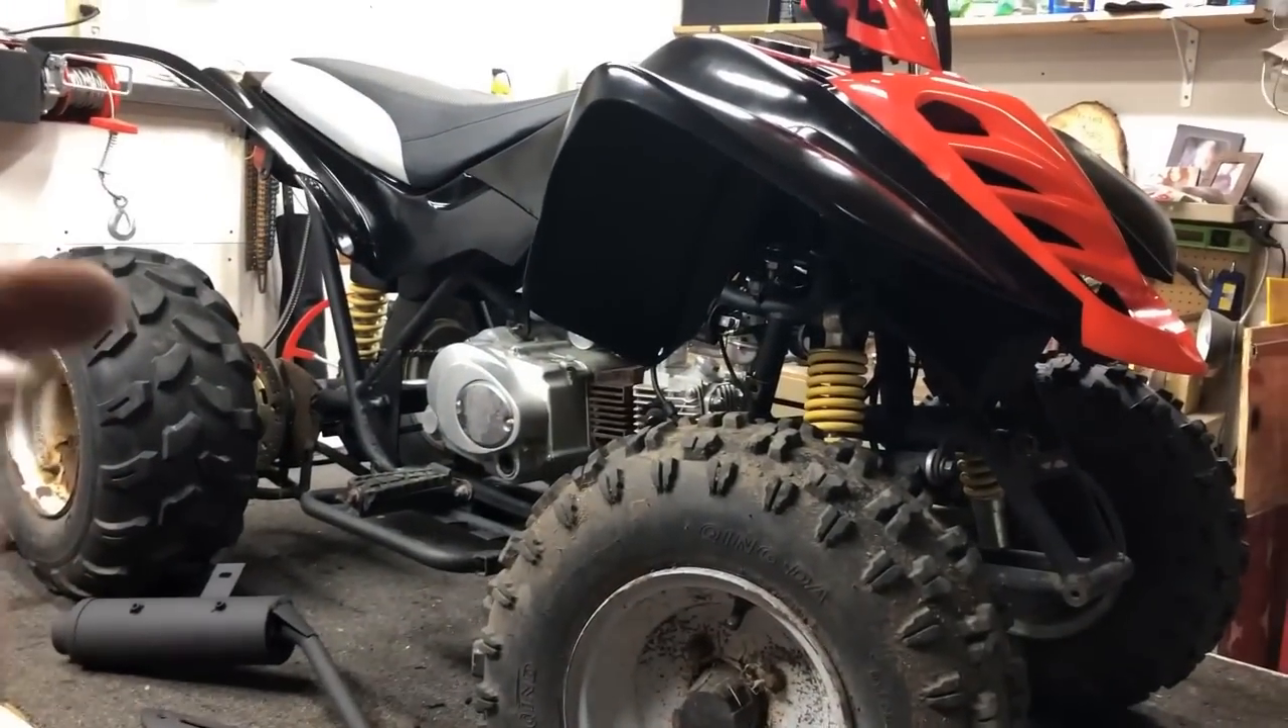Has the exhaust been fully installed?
No.